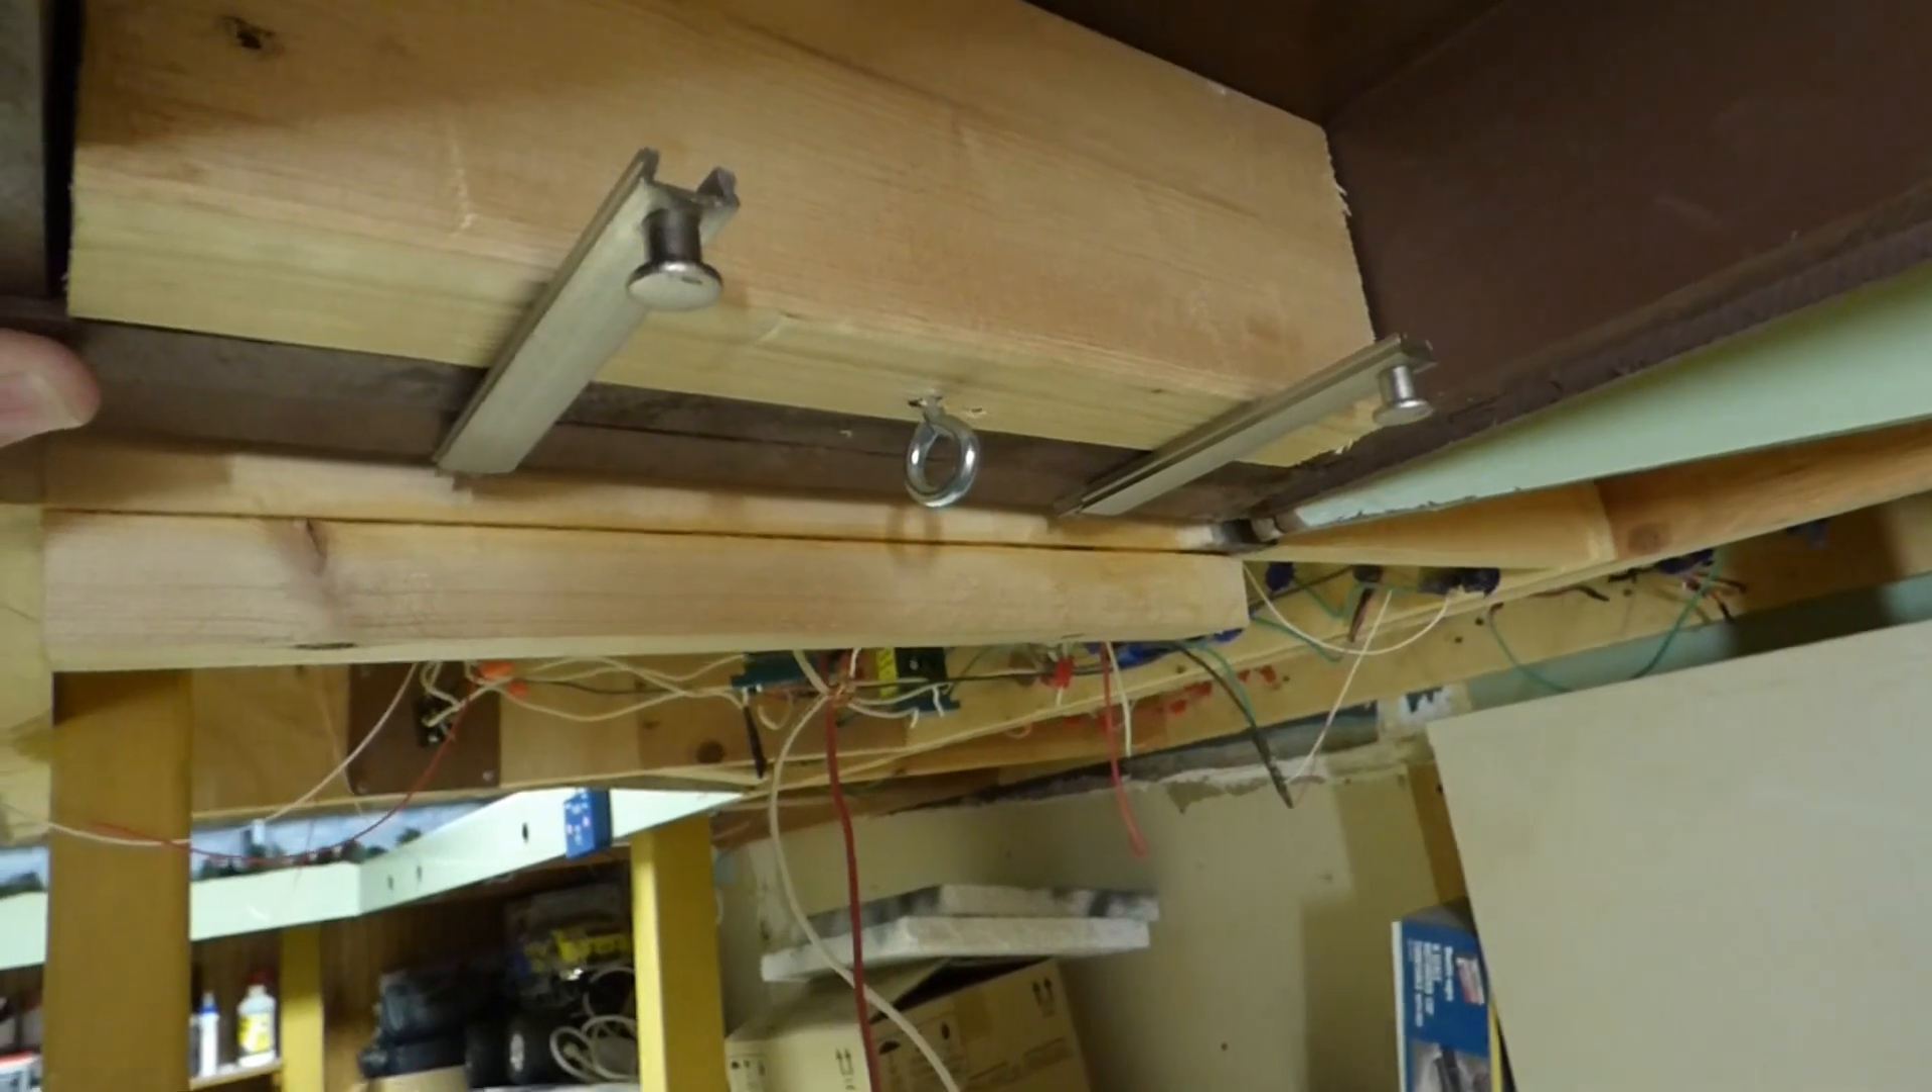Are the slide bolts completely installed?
Yes.